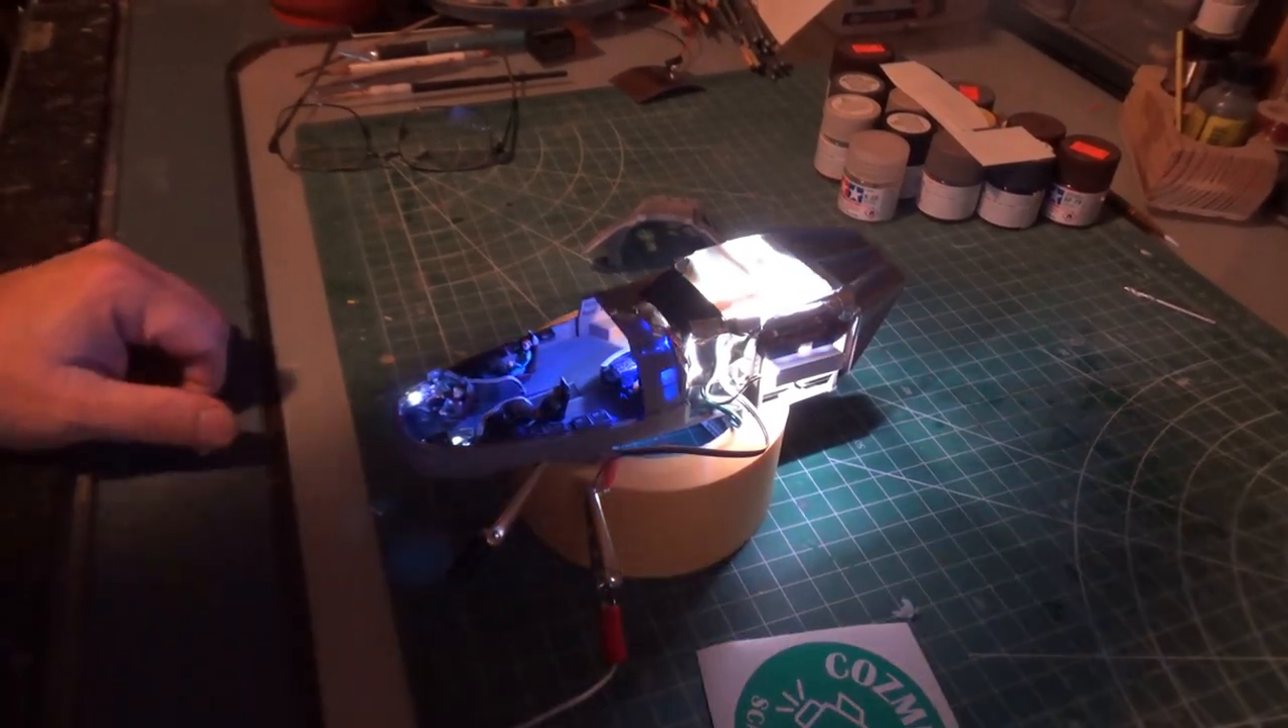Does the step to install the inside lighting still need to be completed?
No.